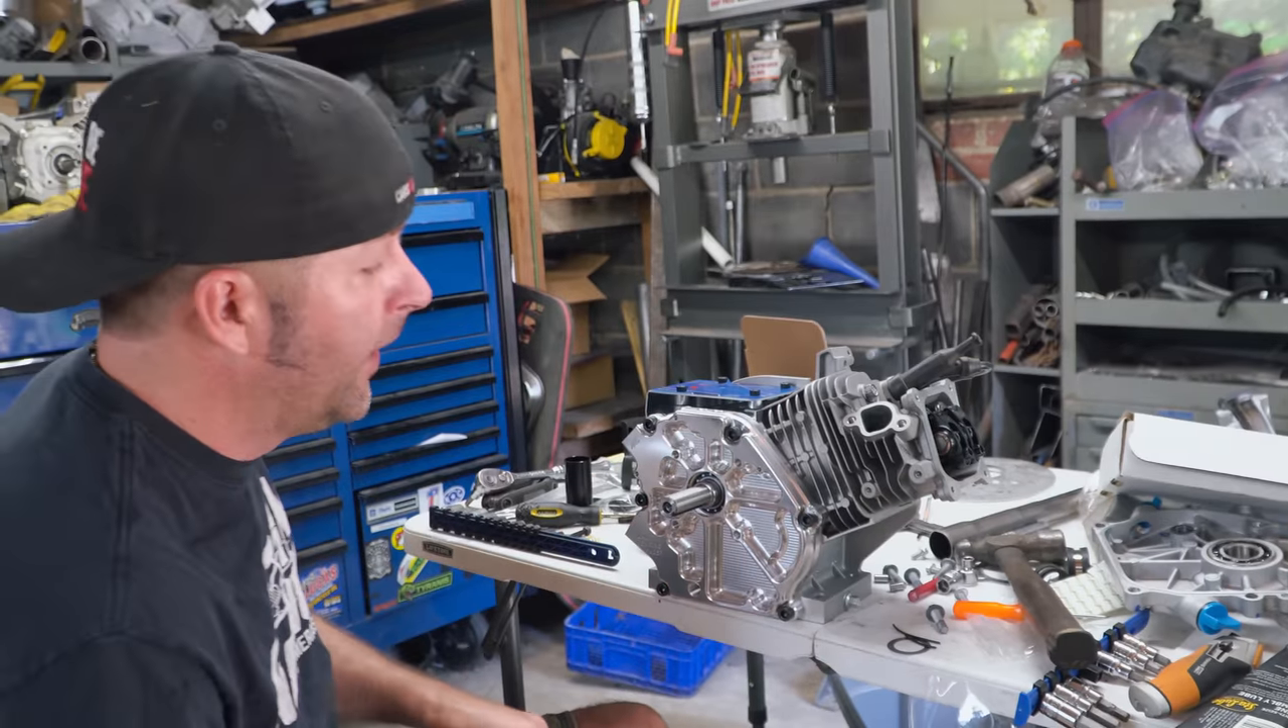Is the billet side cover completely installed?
Yes.